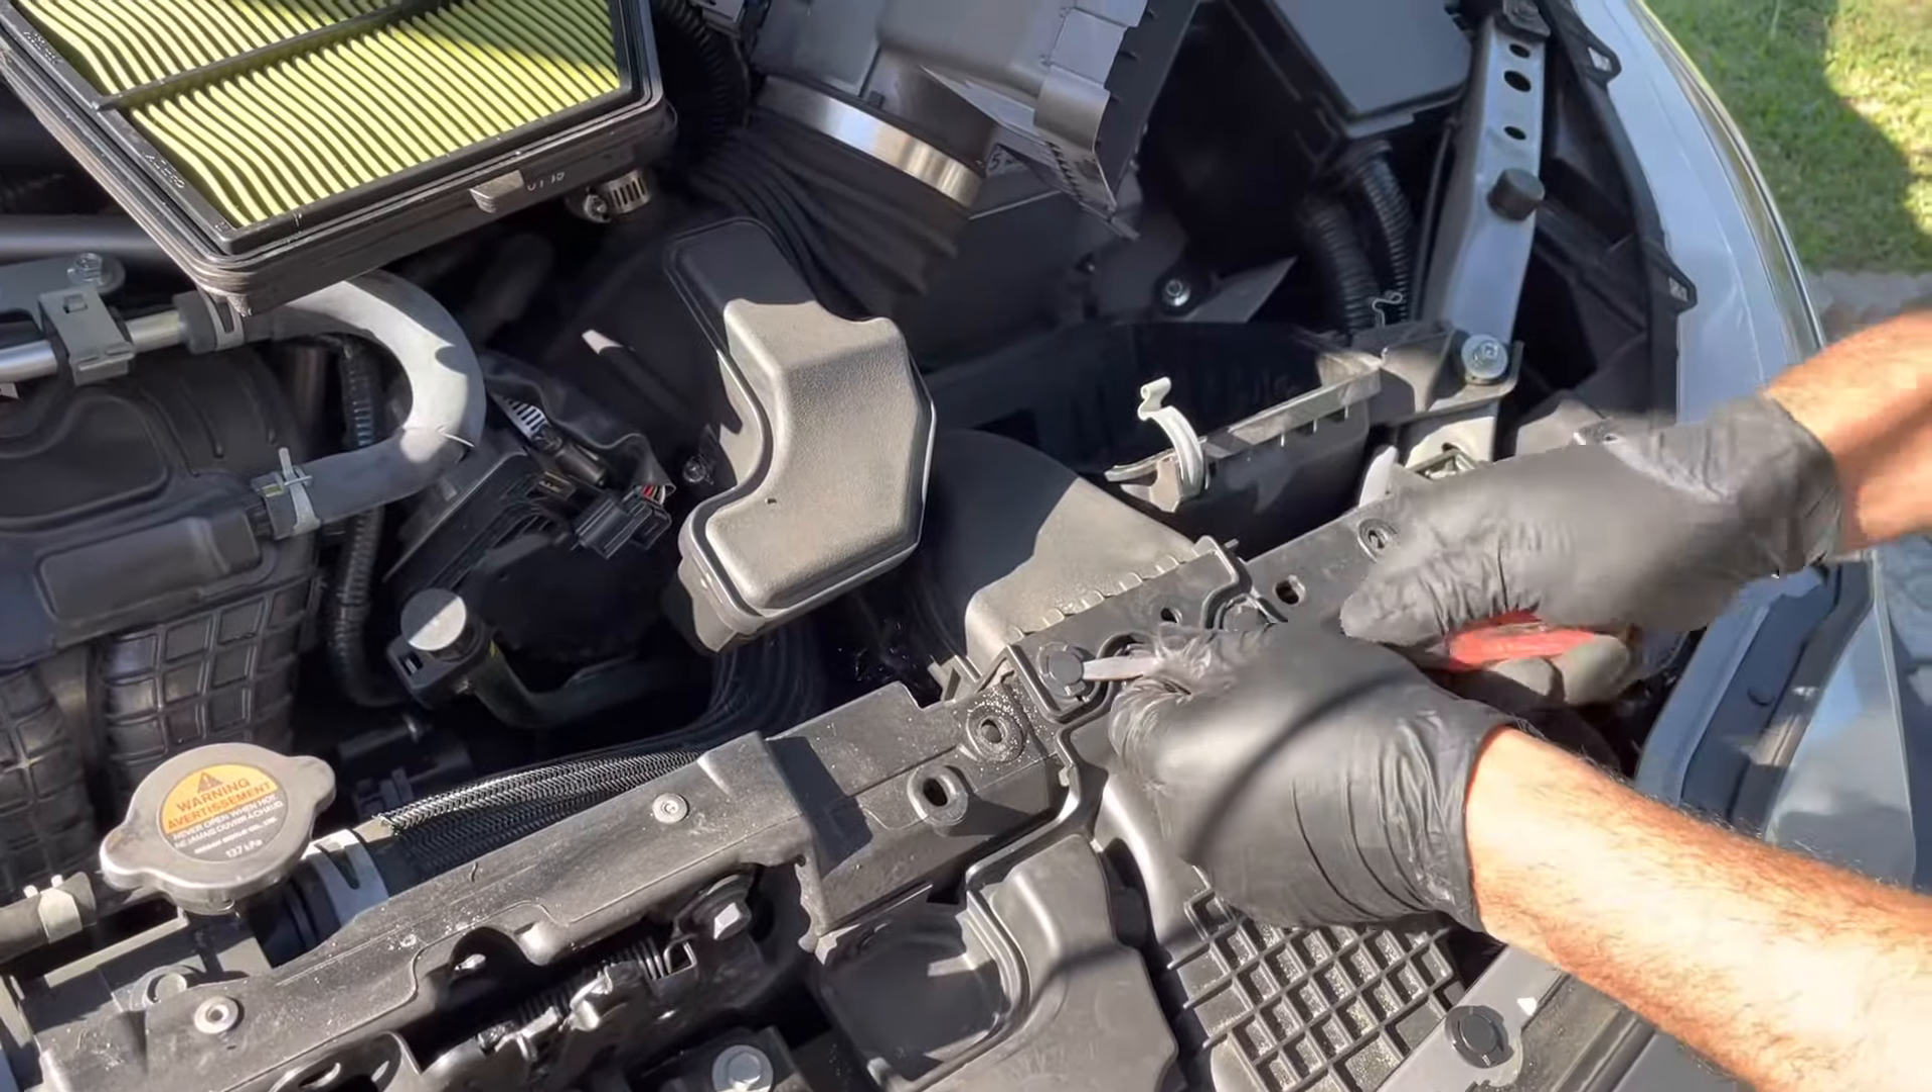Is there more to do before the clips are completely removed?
Yes.